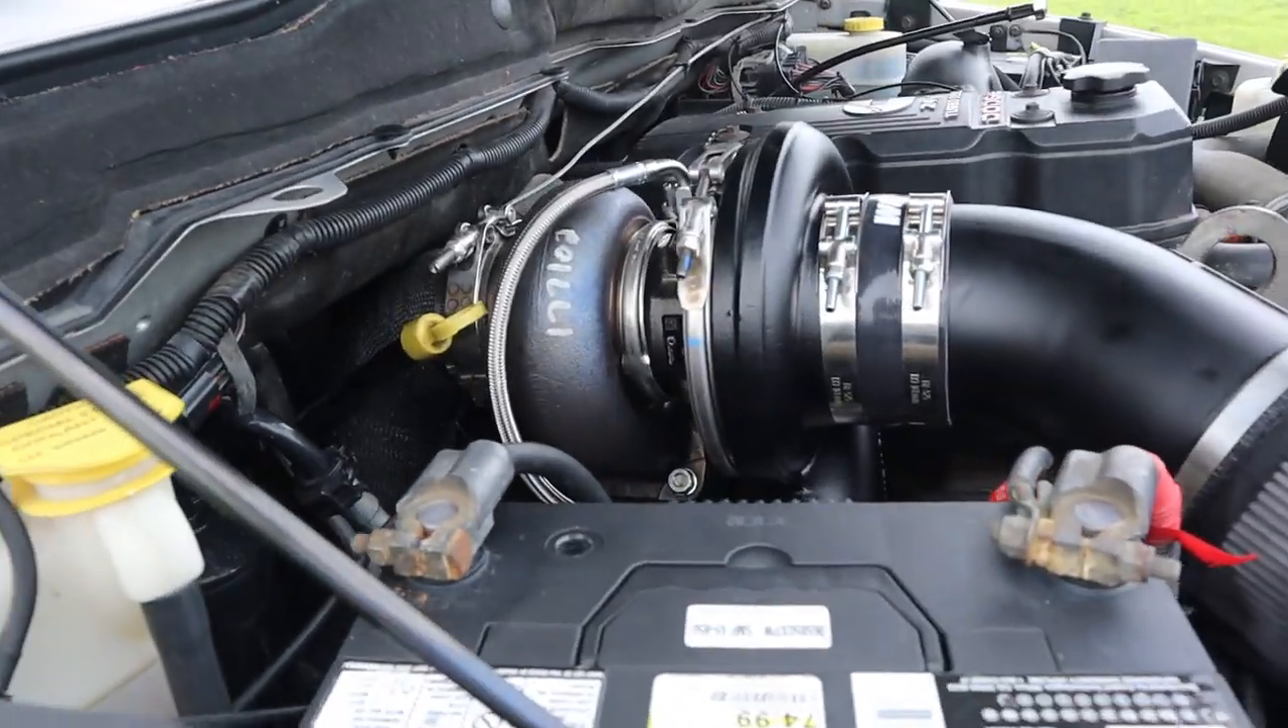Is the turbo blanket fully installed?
No.